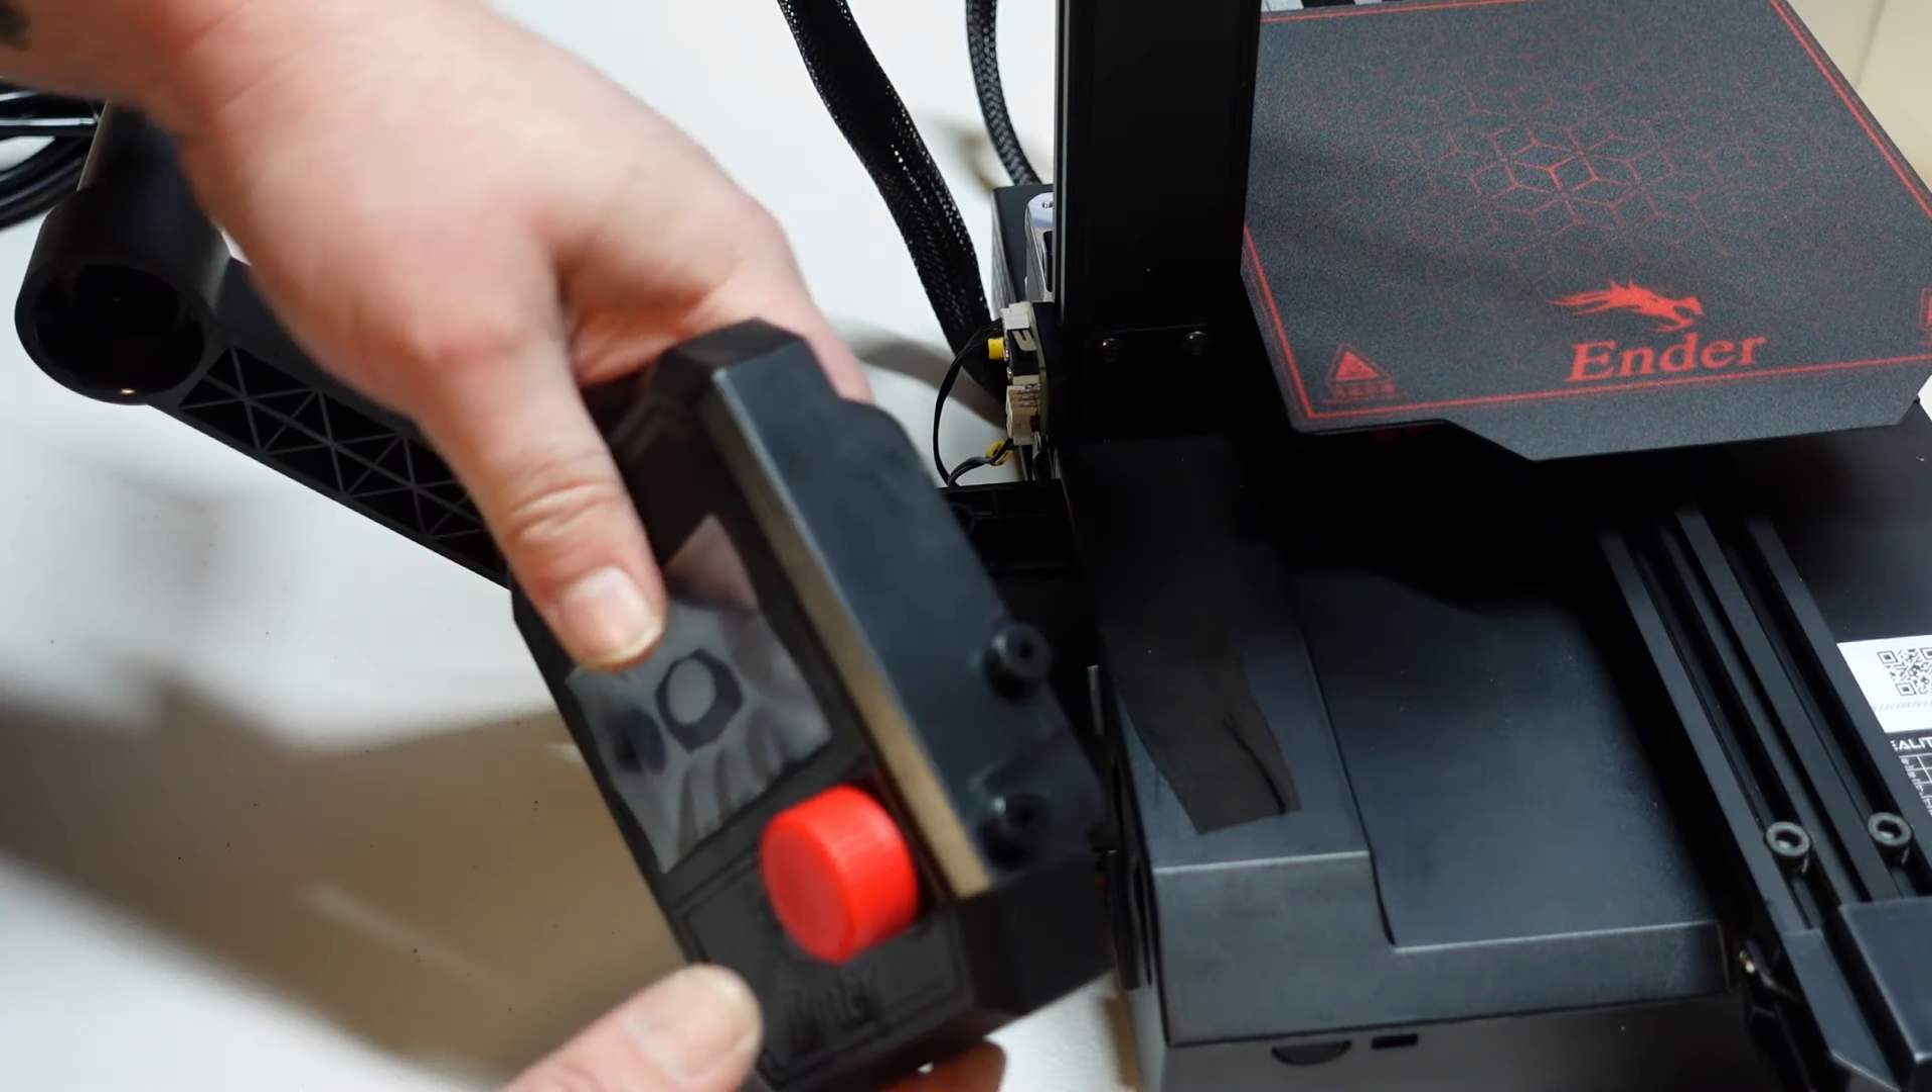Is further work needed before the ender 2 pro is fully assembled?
Yes.